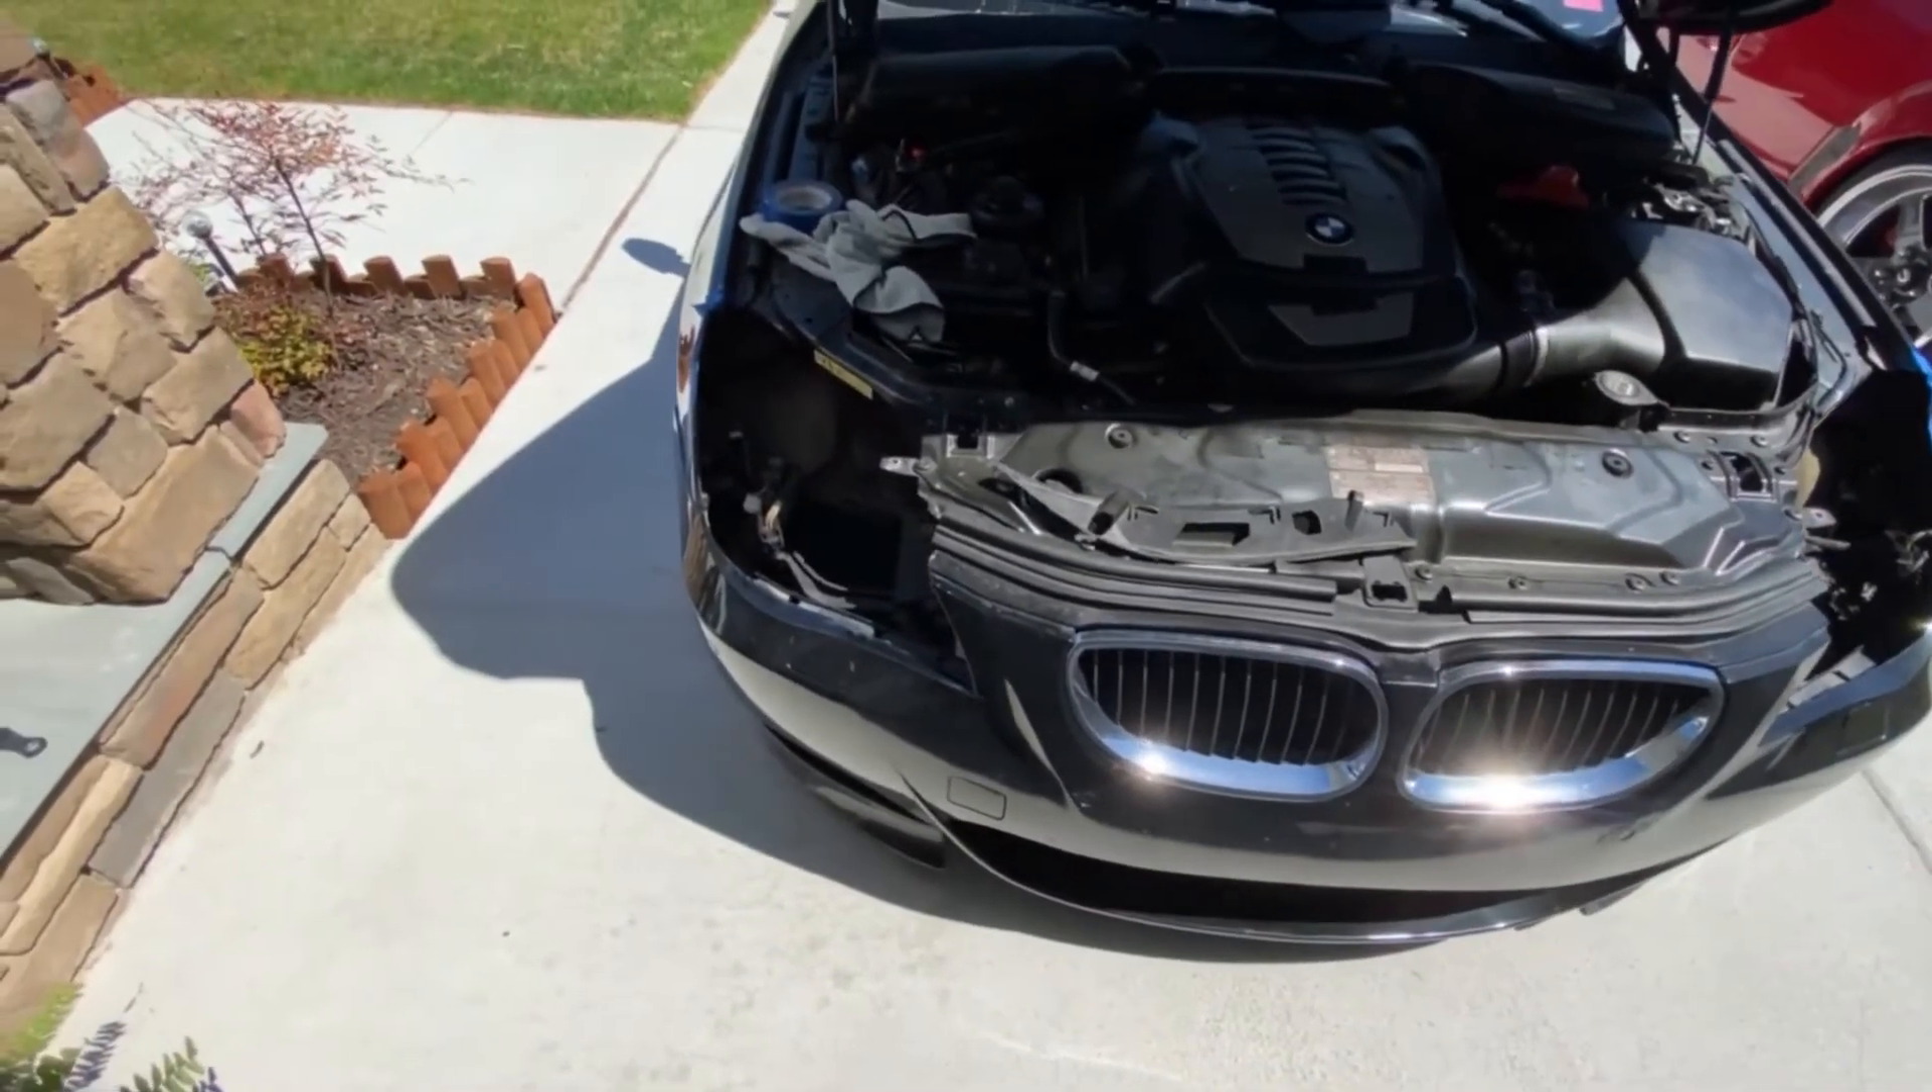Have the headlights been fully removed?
Yes.